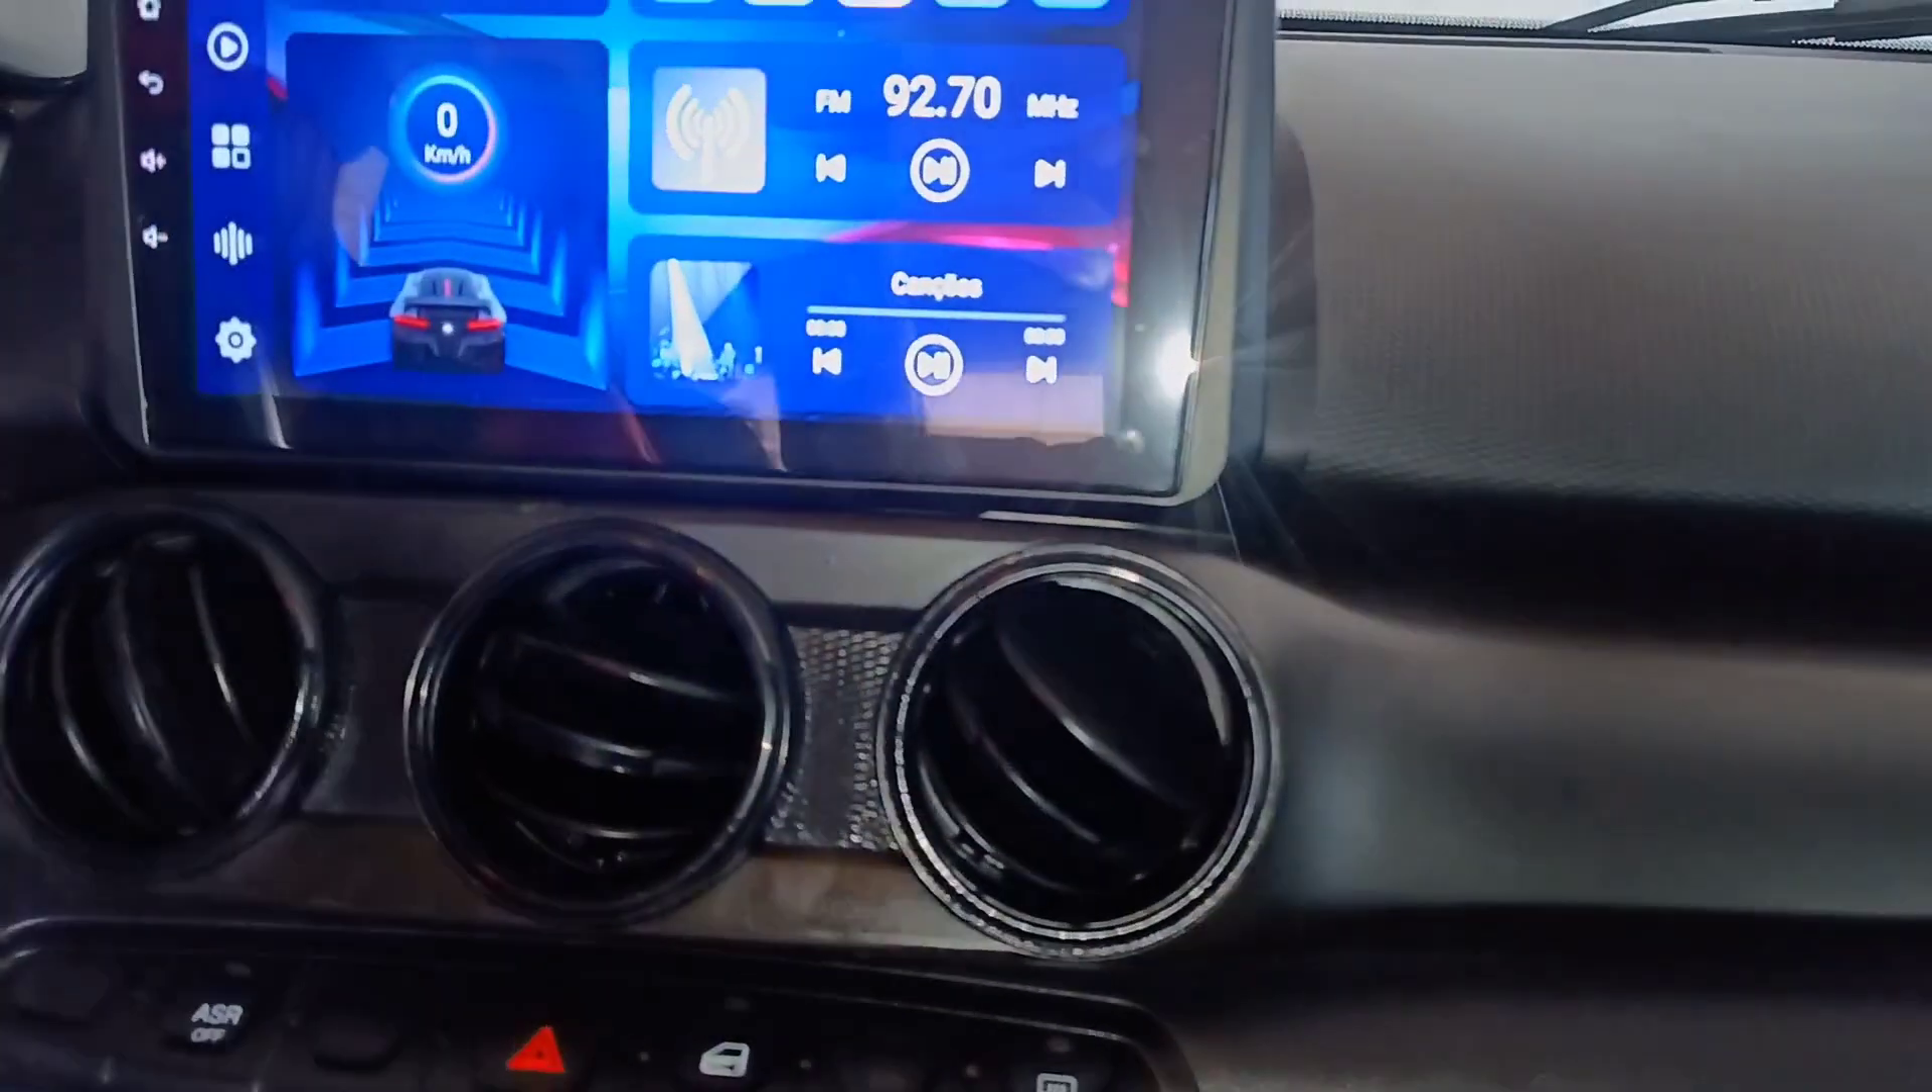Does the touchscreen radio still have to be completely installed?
No.